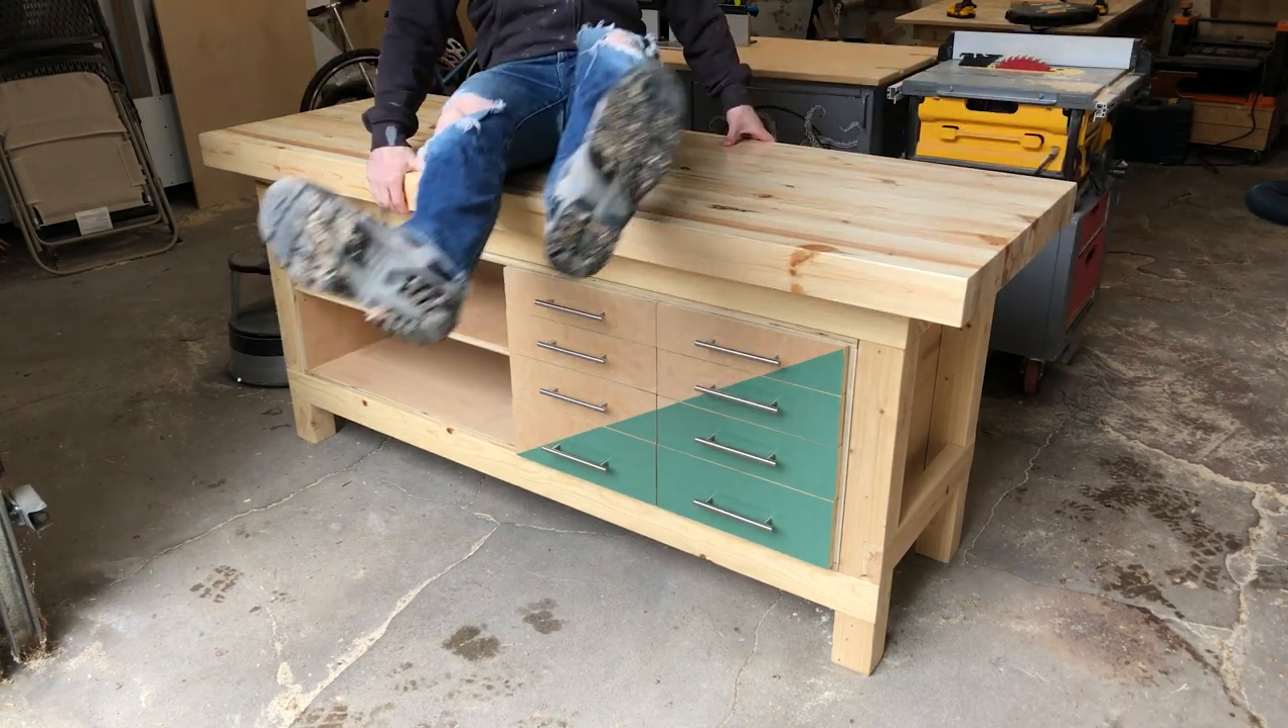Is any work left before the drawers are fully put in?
No.